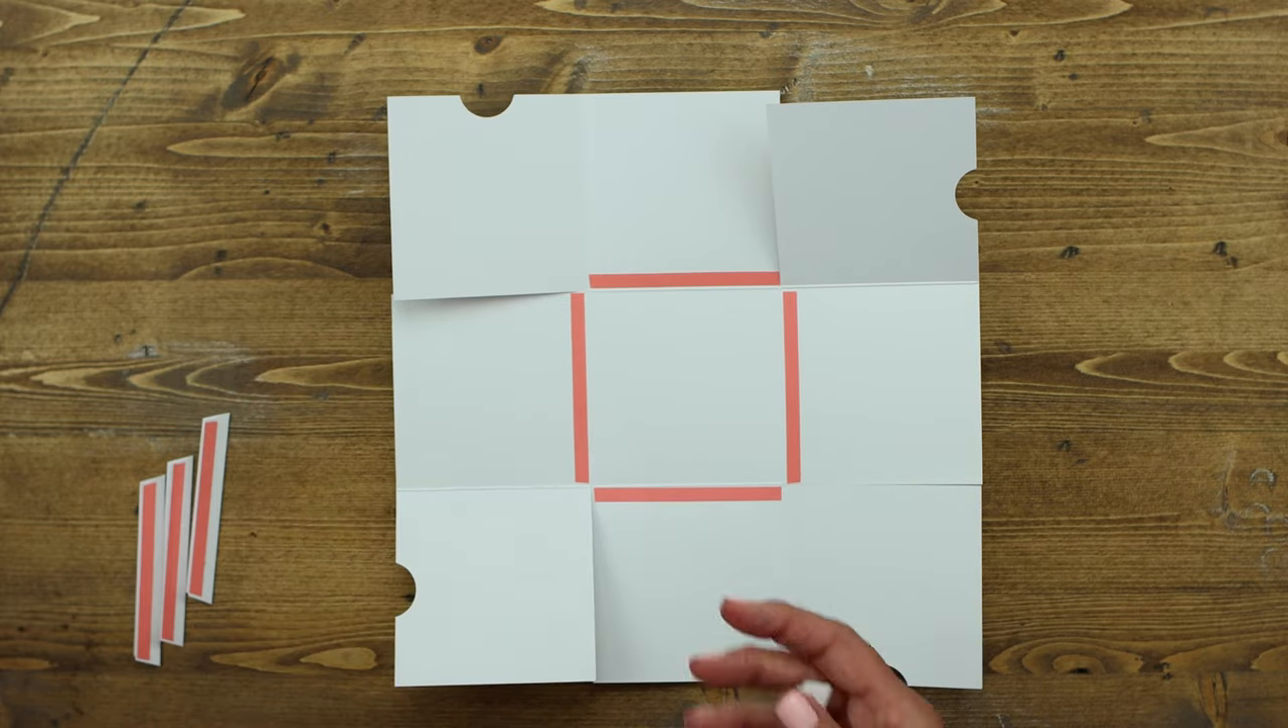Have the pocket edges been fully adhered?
No.